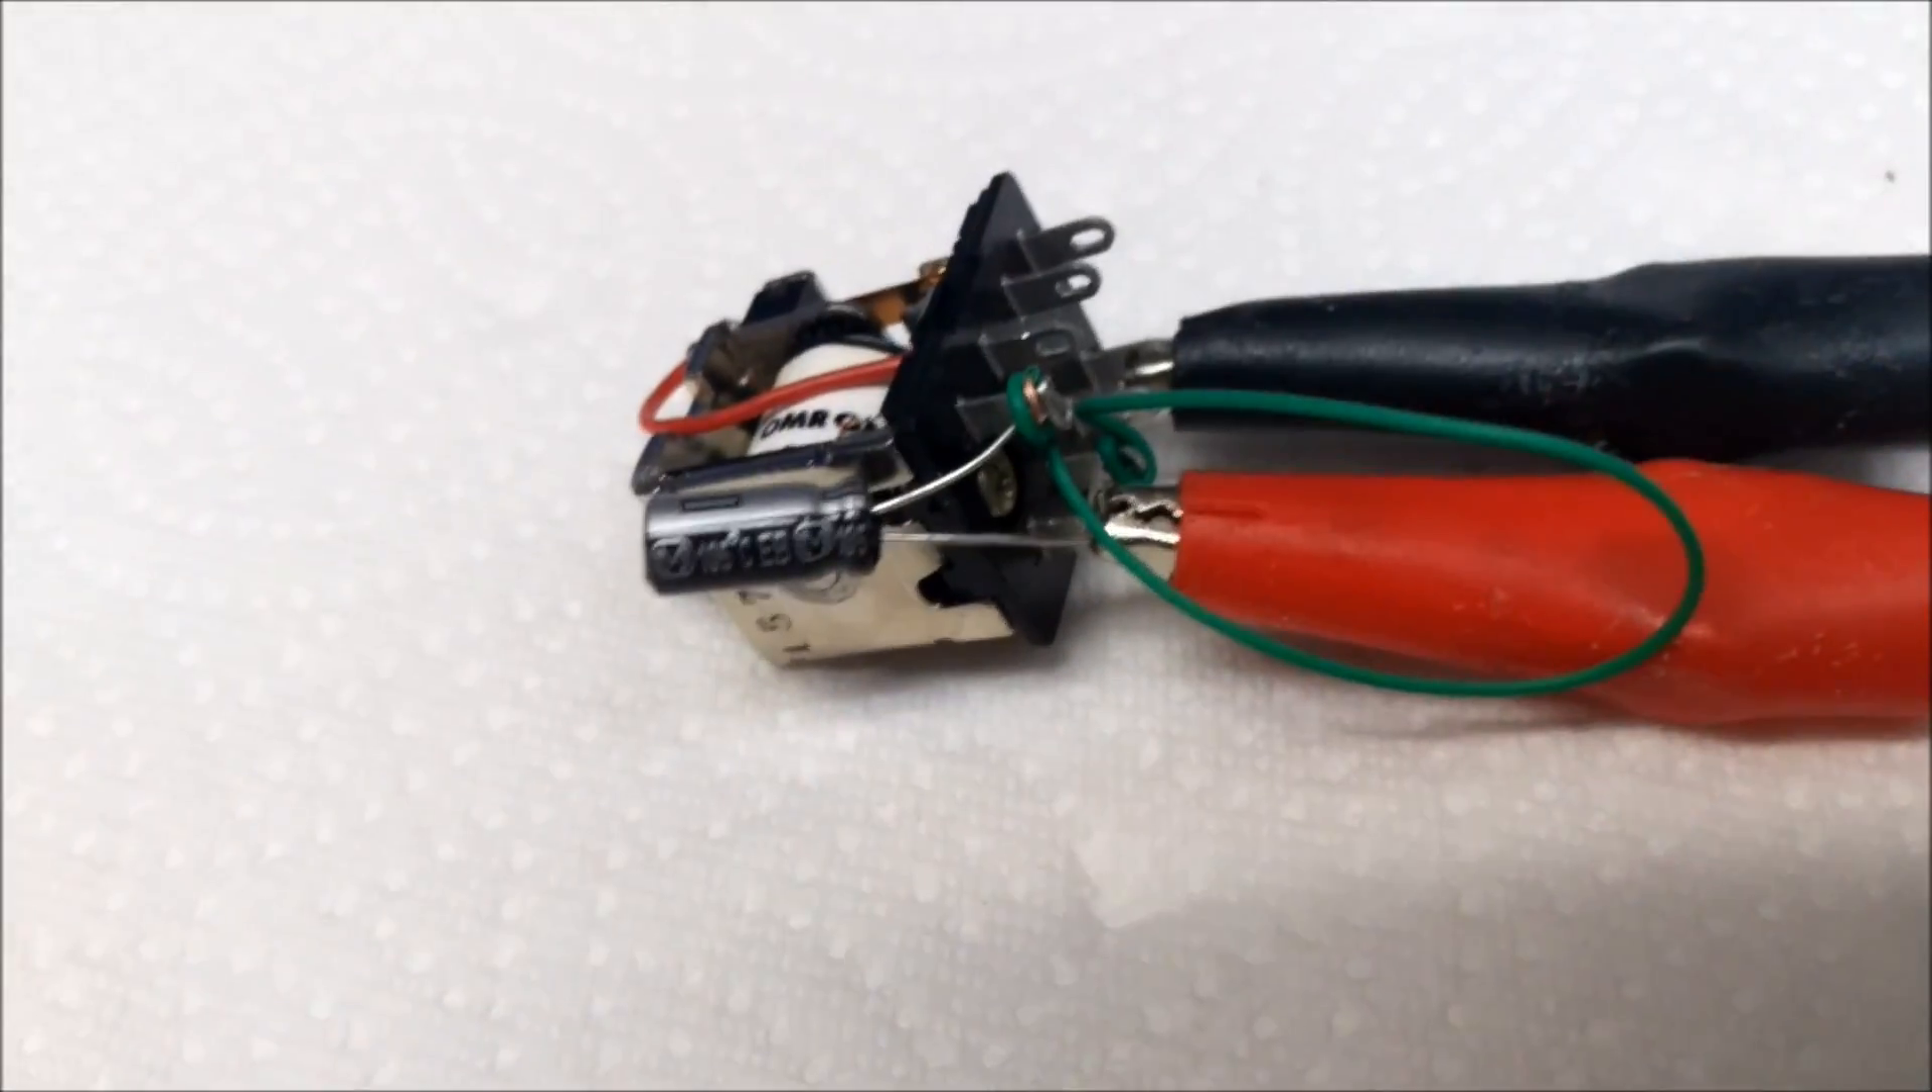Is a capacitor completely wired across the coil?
Yes.